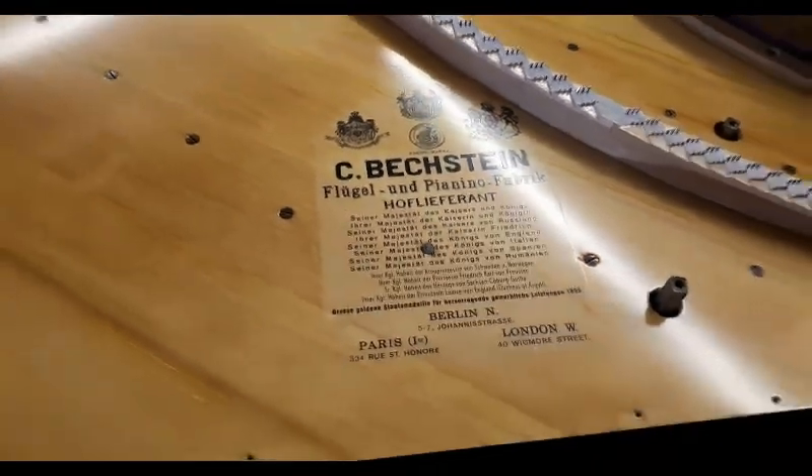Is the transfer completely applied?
Yes.